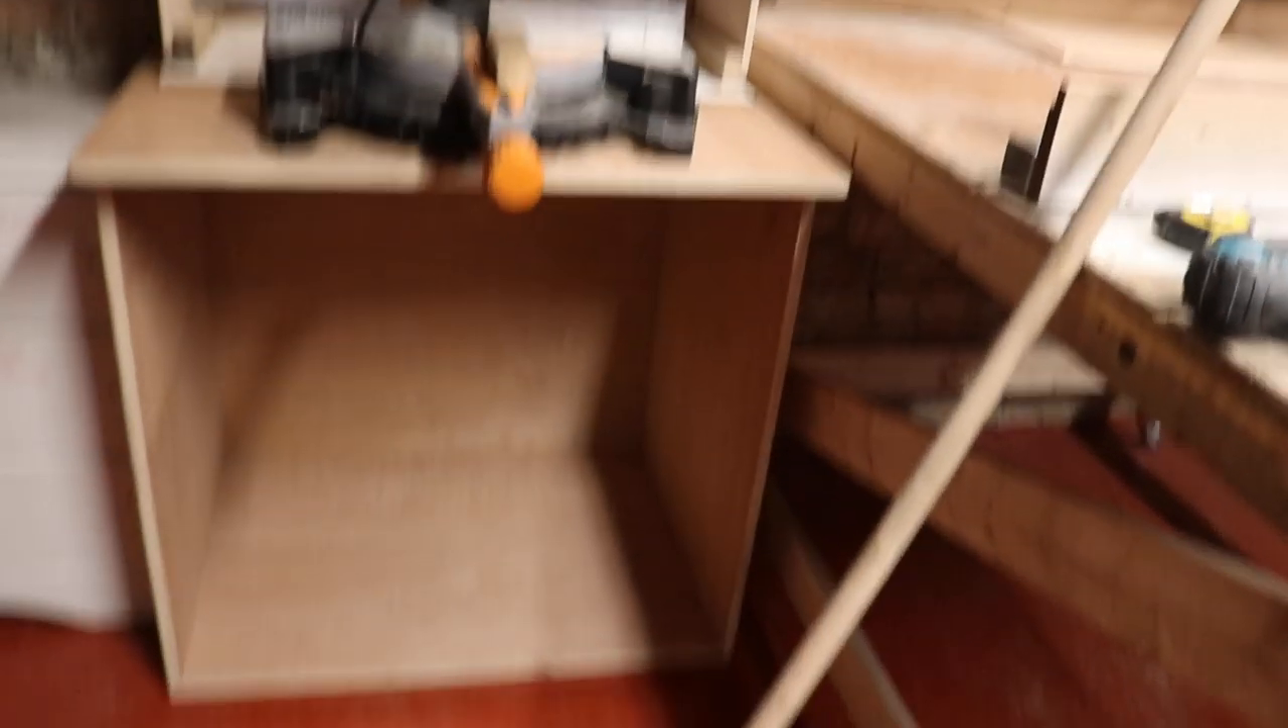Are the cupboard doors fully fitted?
No.